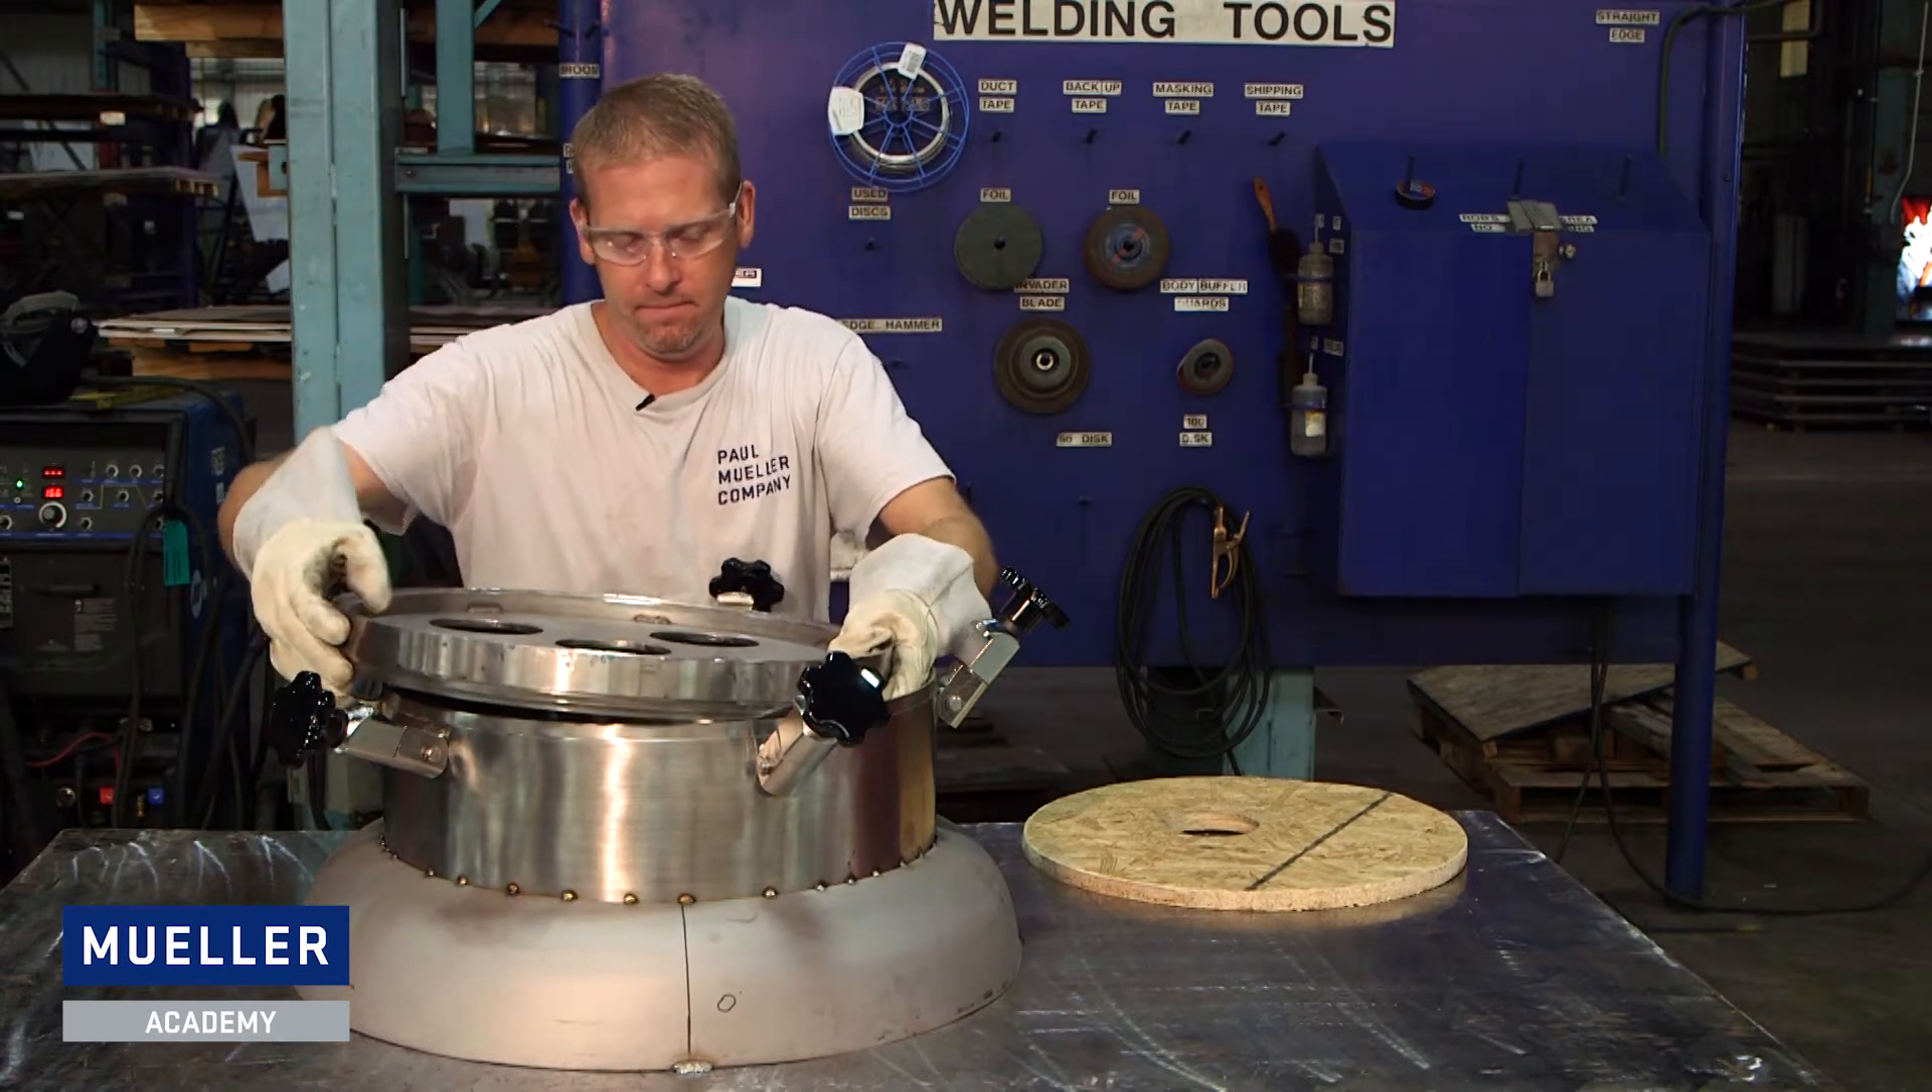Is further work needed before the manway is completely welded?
Yes.